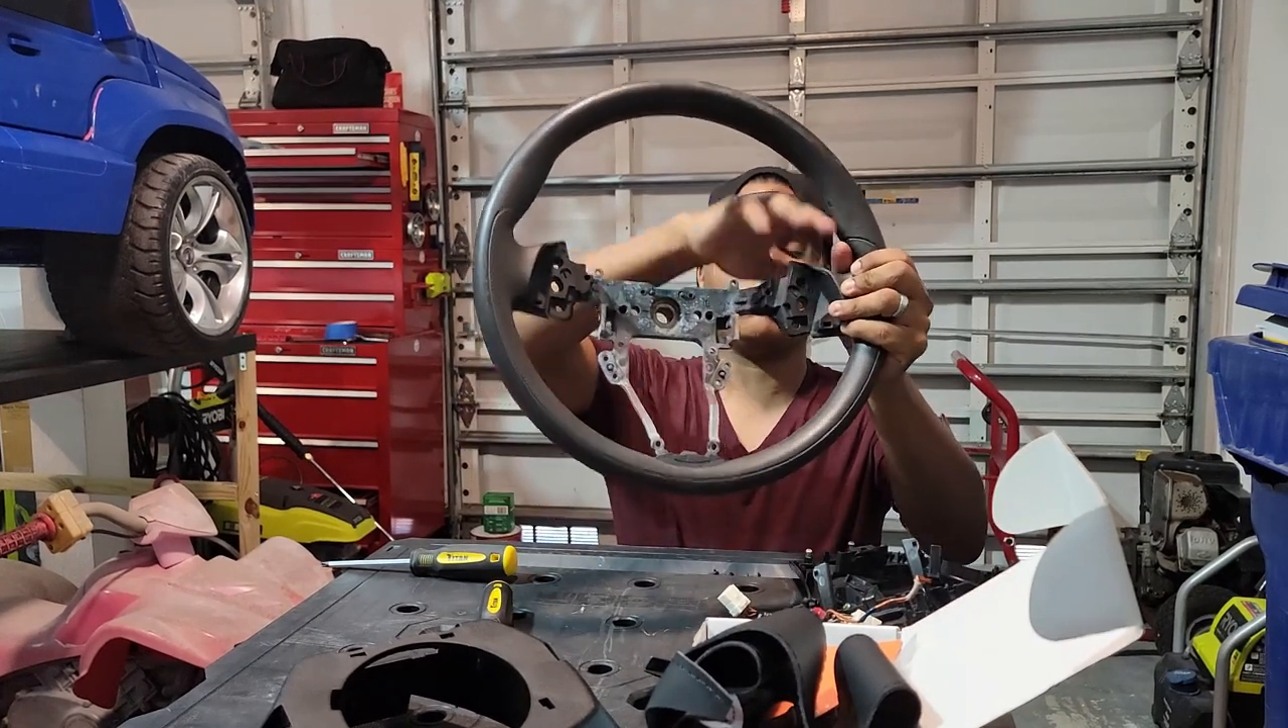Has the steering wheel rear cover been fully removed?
Yes.